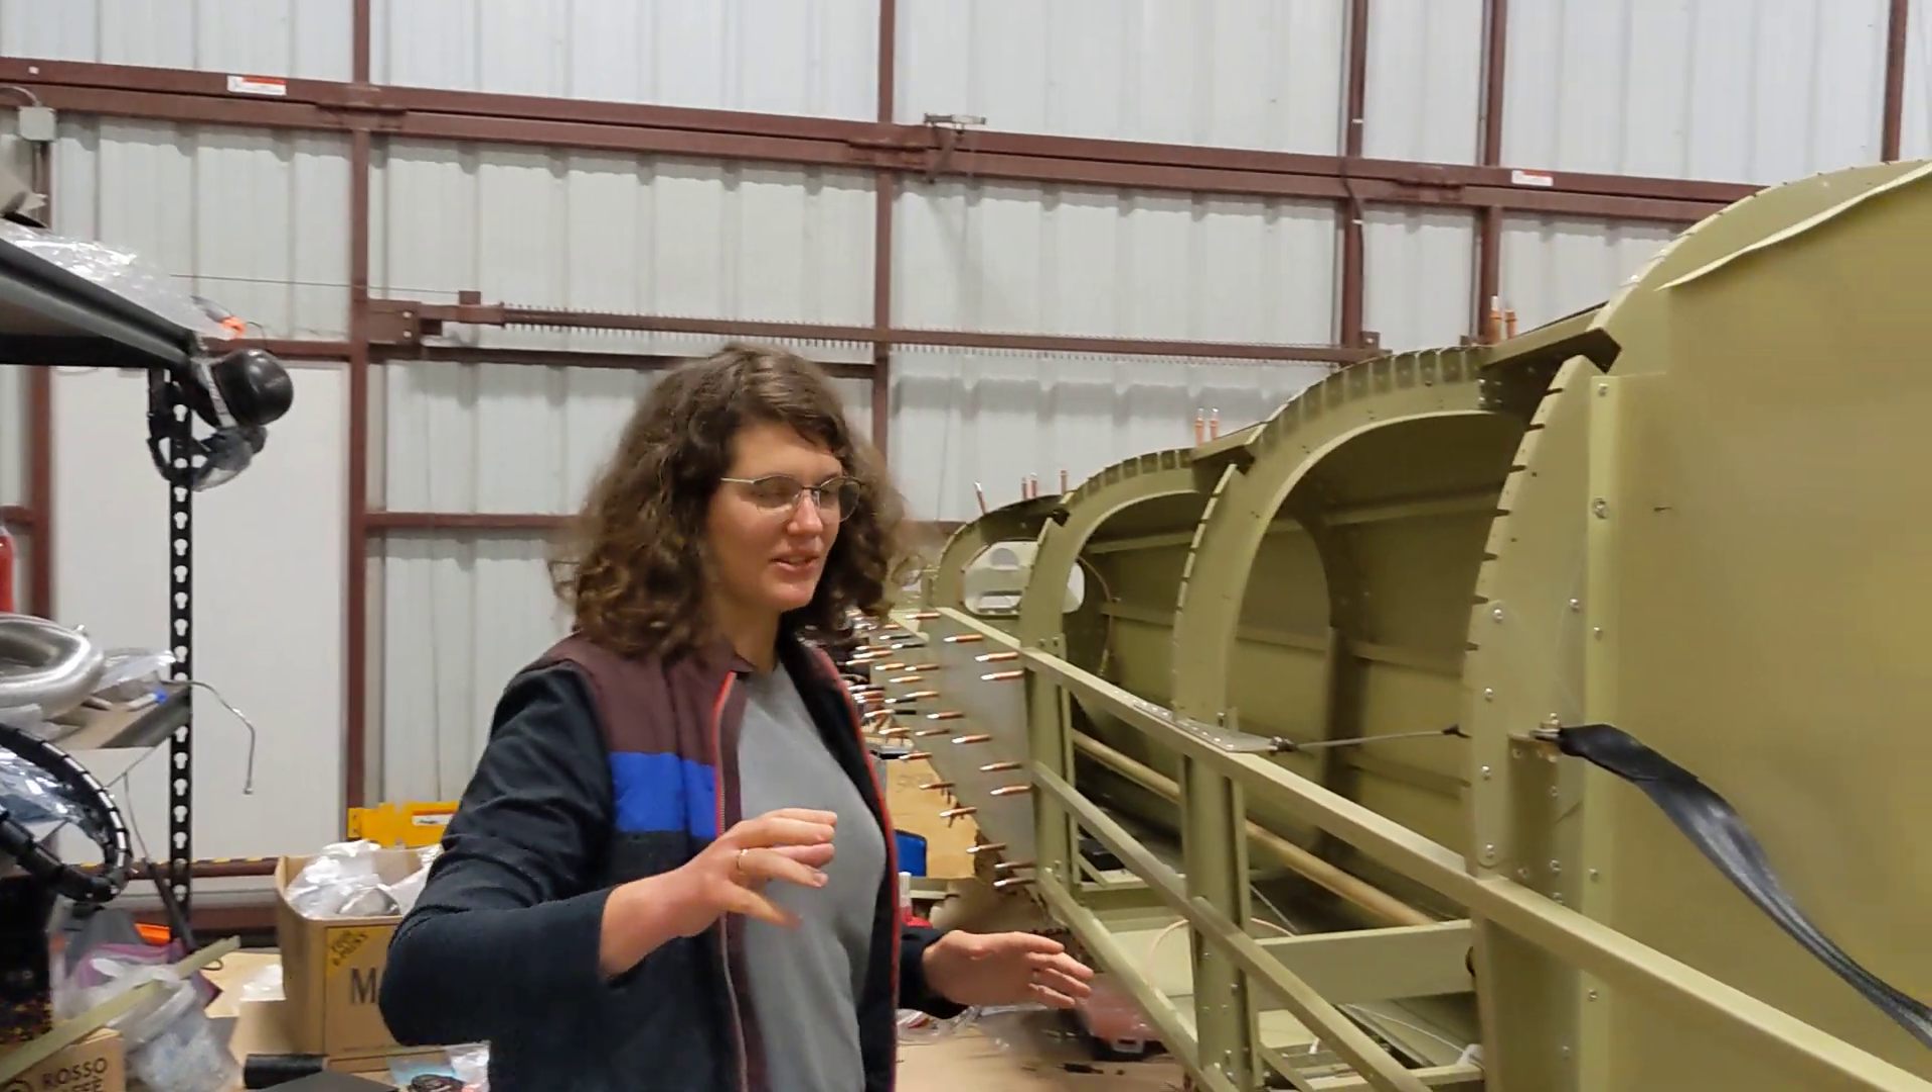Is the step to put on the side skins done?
No.